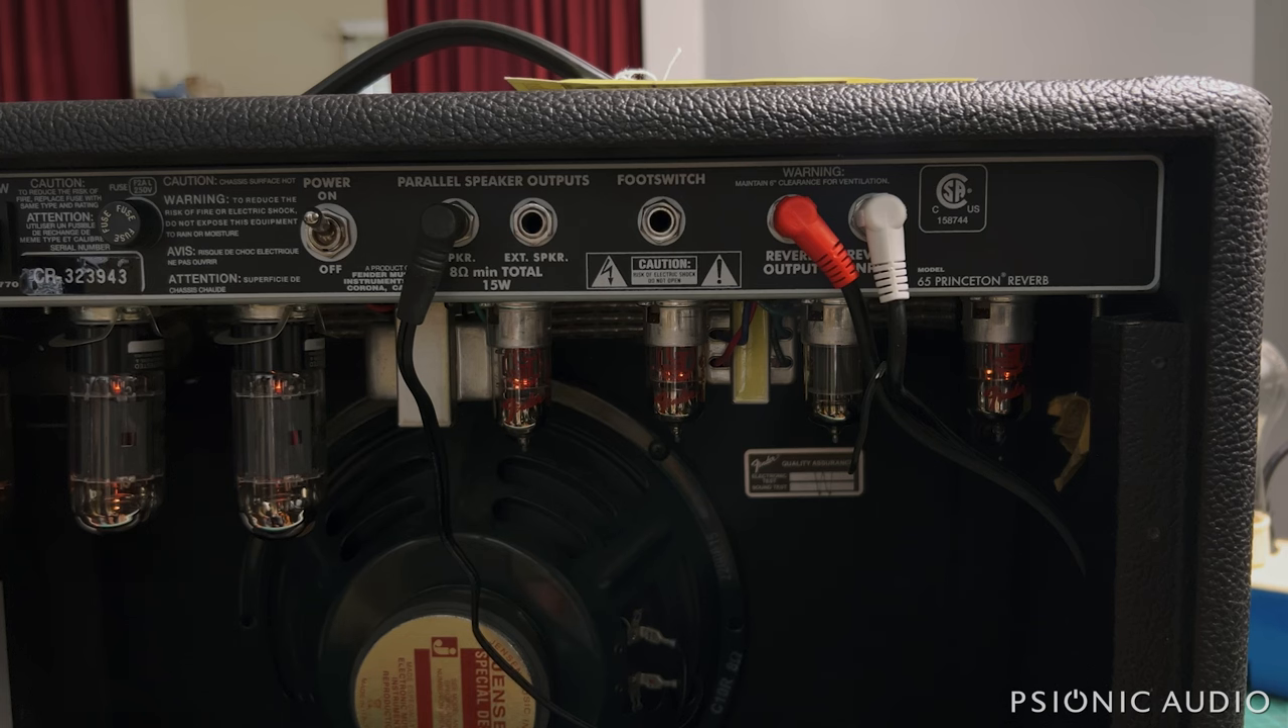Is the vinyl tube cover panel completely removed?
Yes.